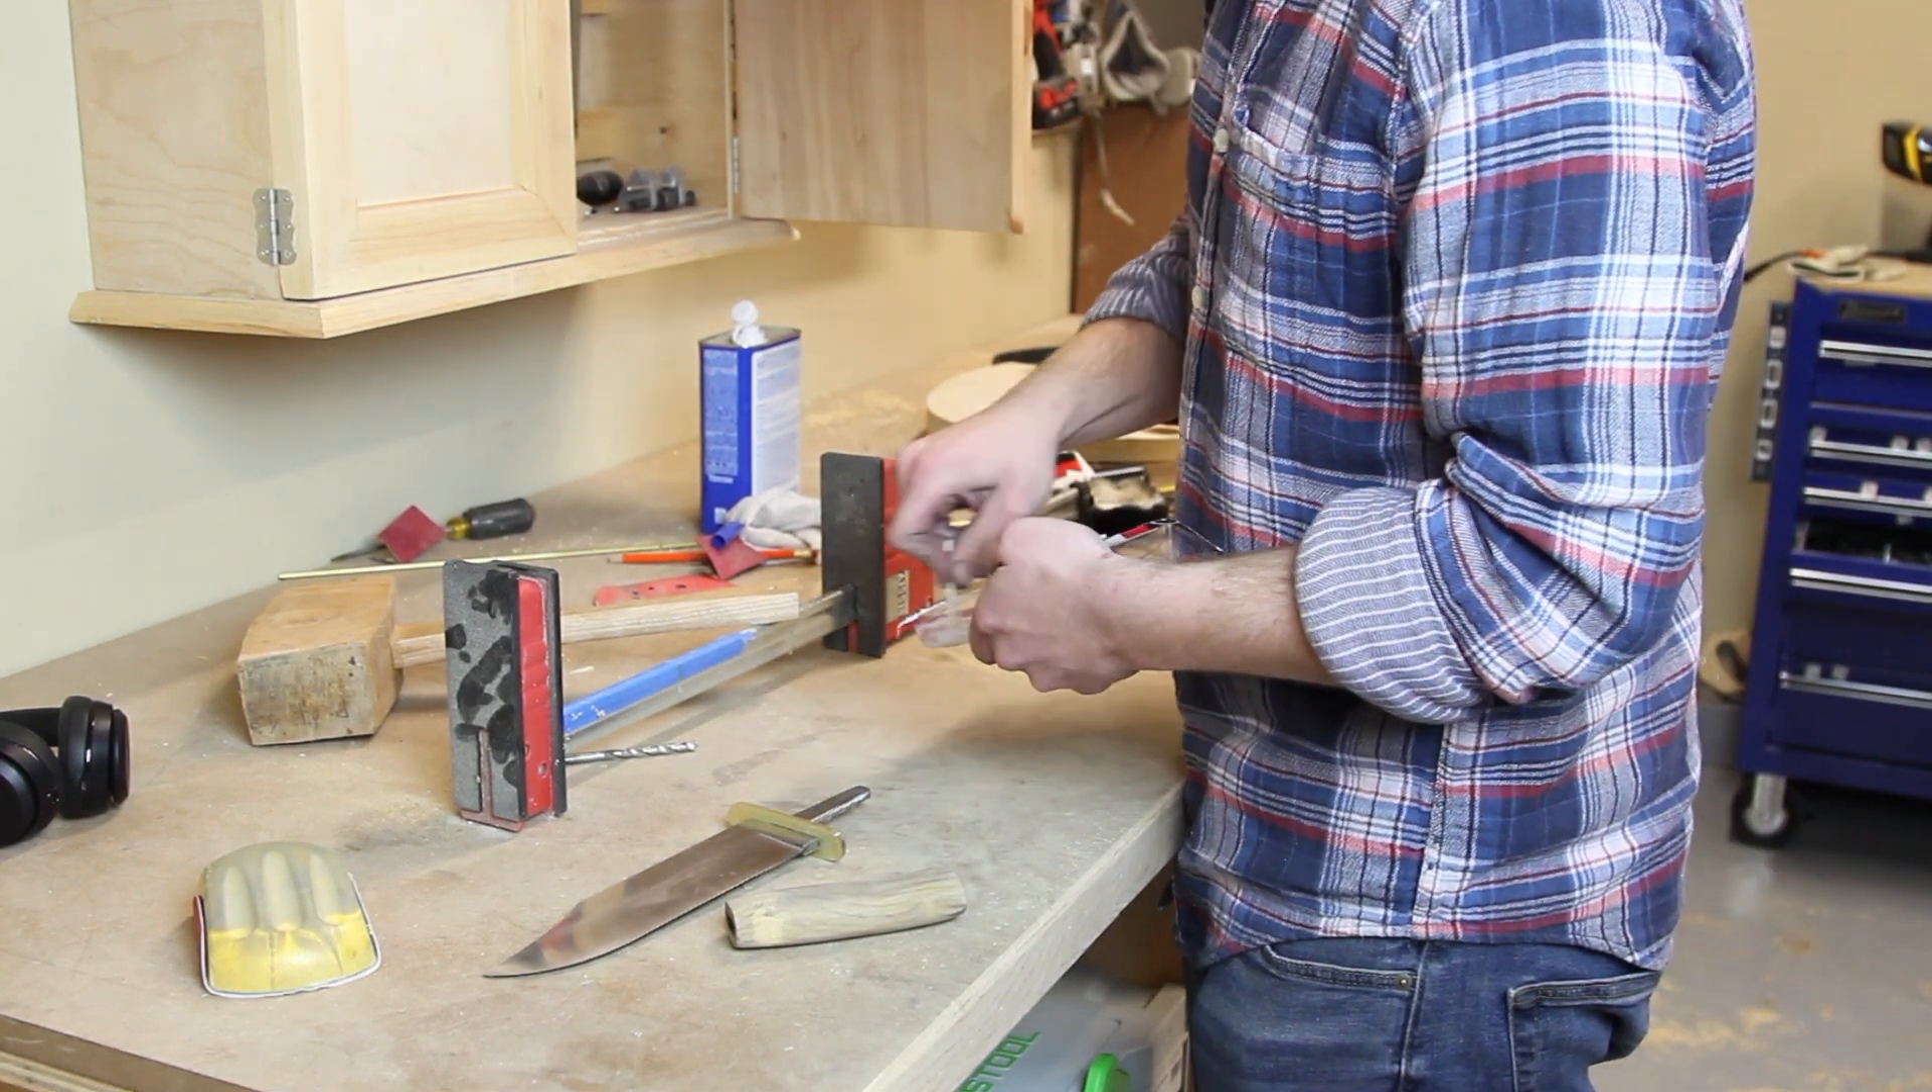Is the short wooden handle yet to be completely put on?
Yes.